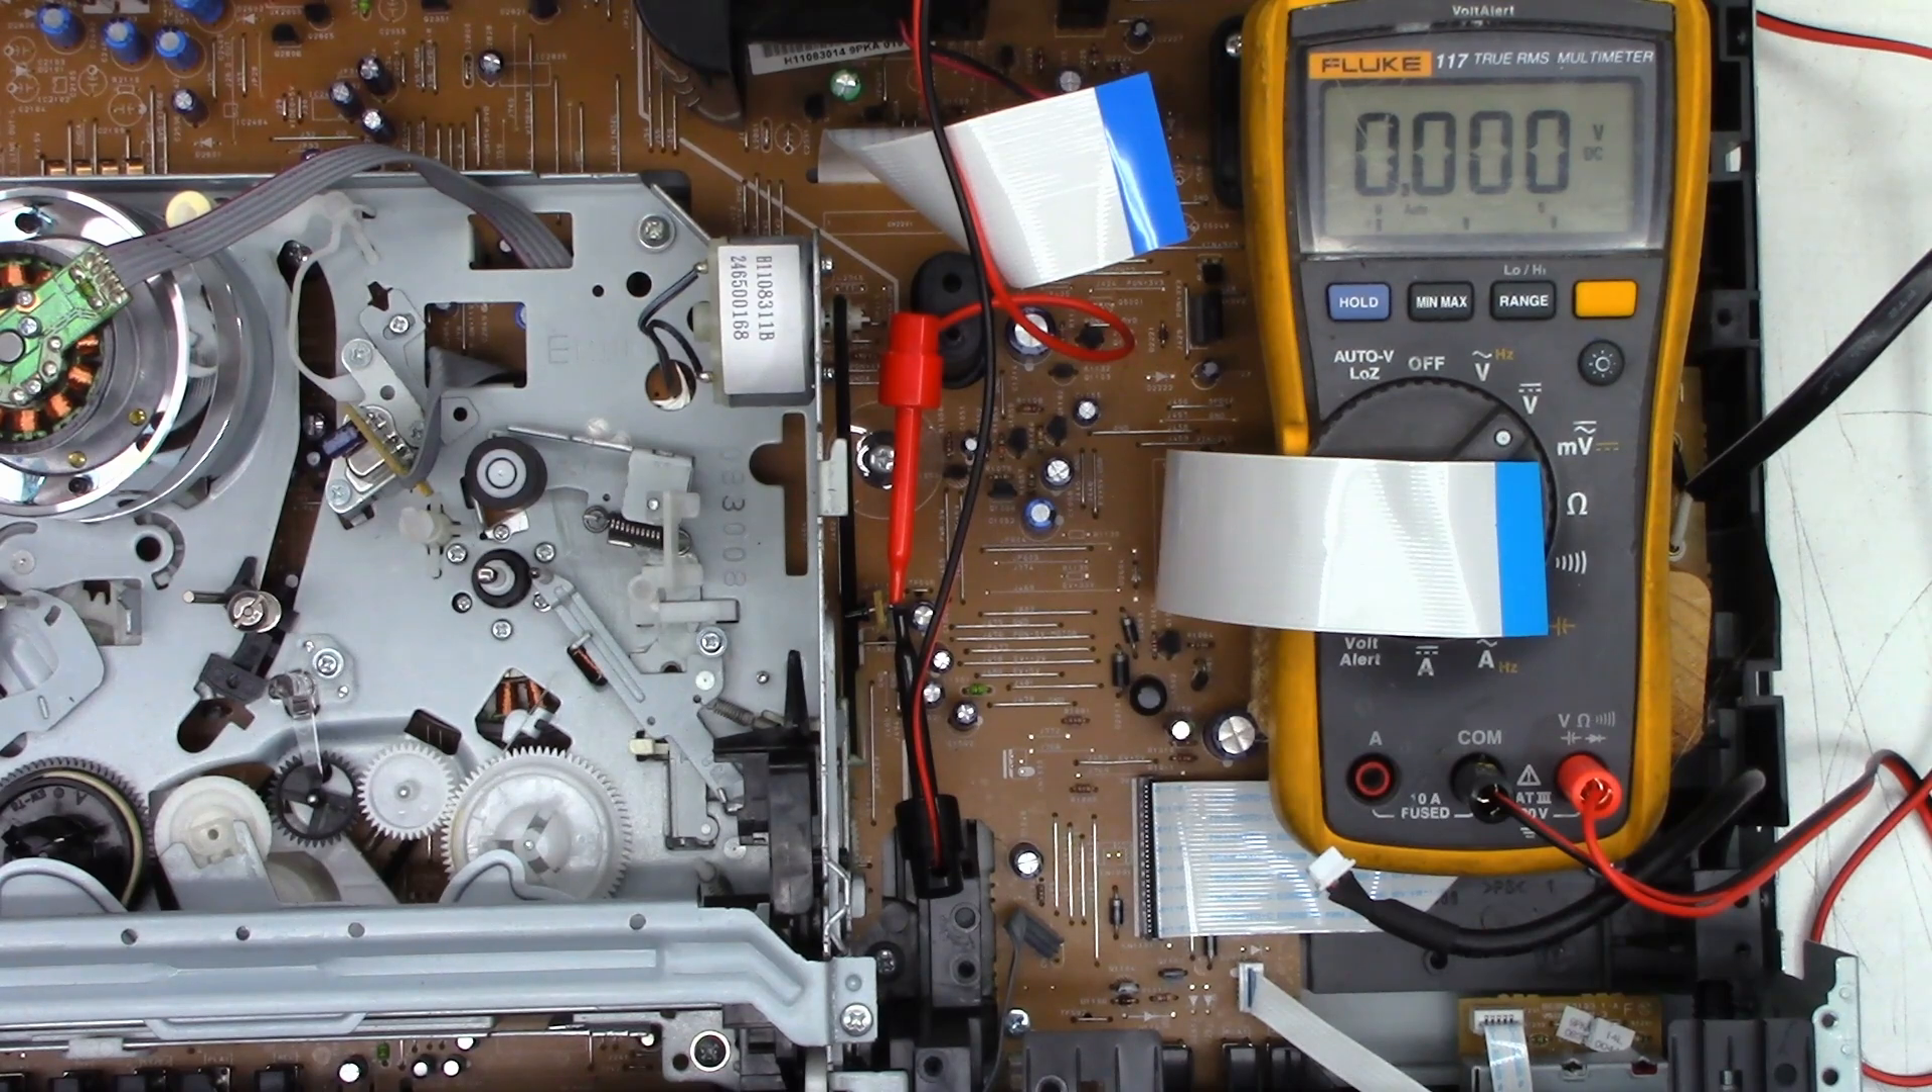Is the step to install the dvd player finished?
No.